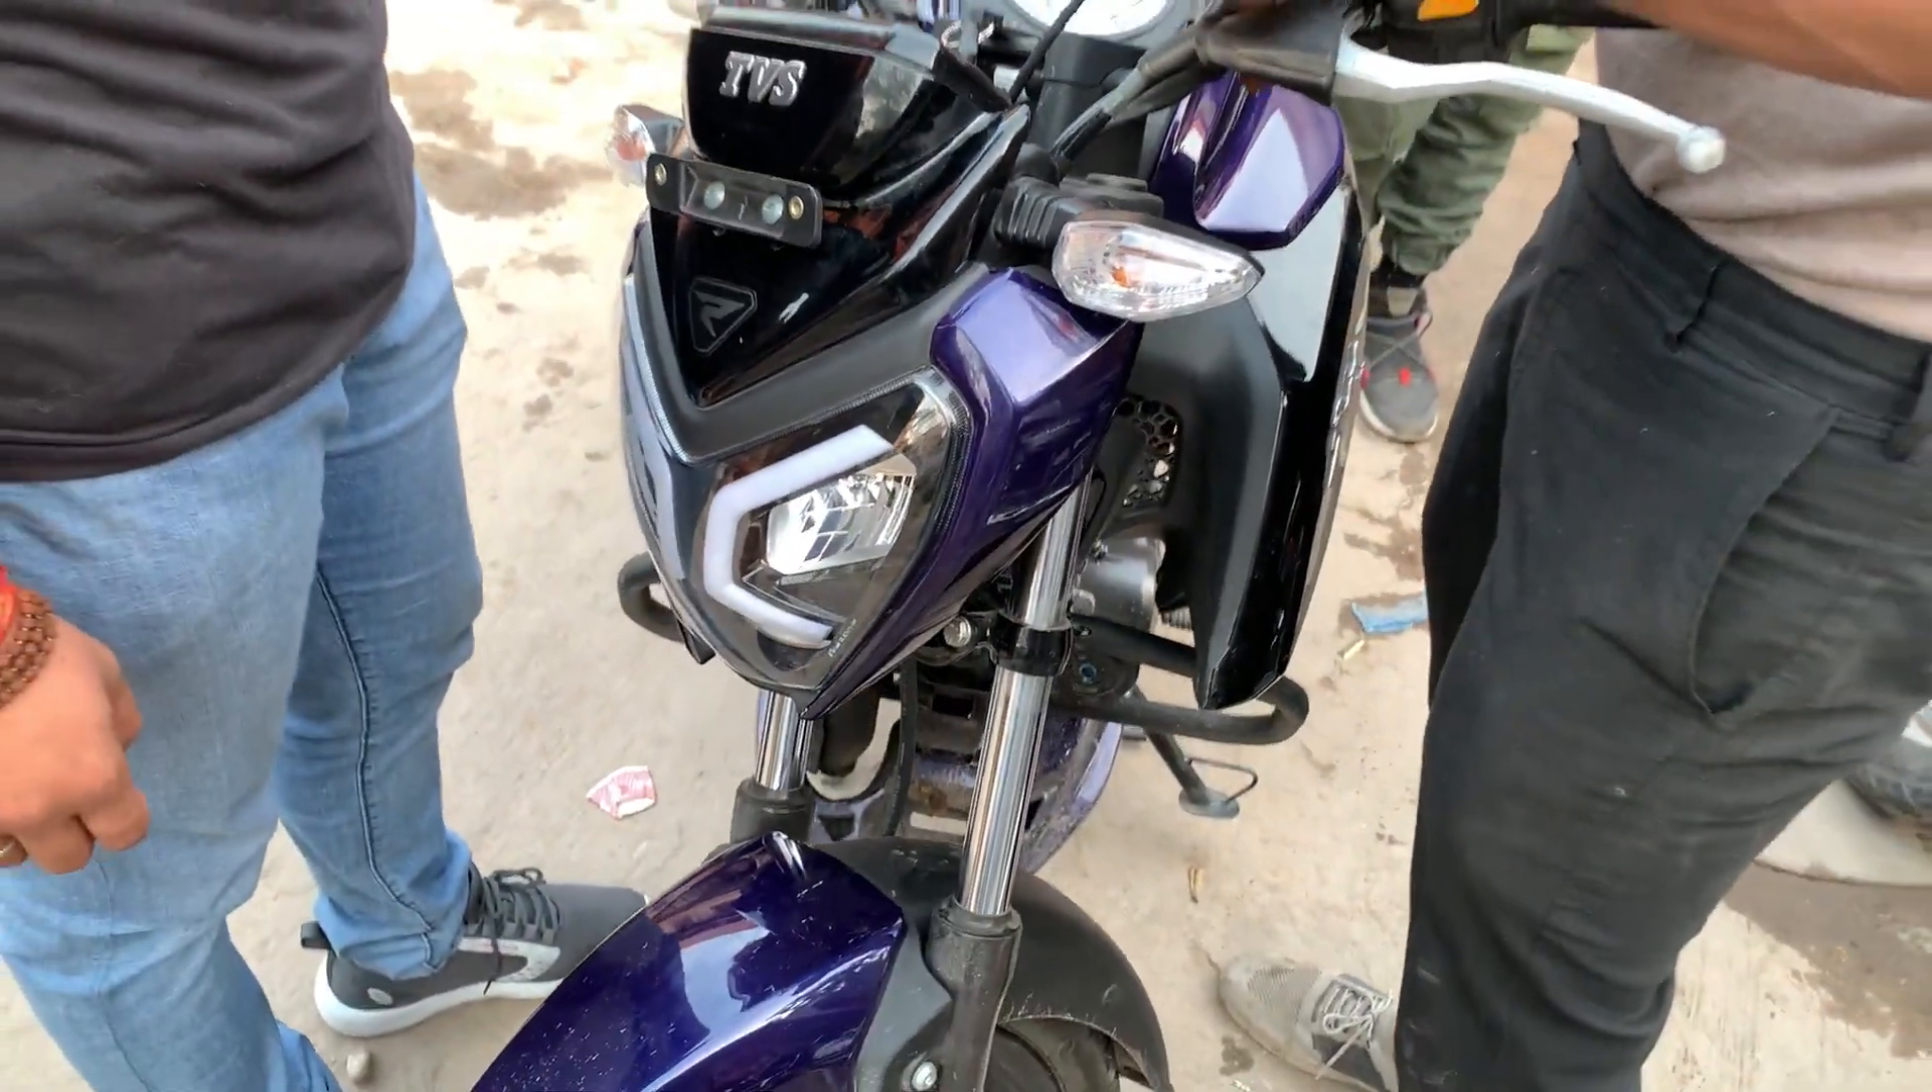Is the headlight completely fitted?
Yes.